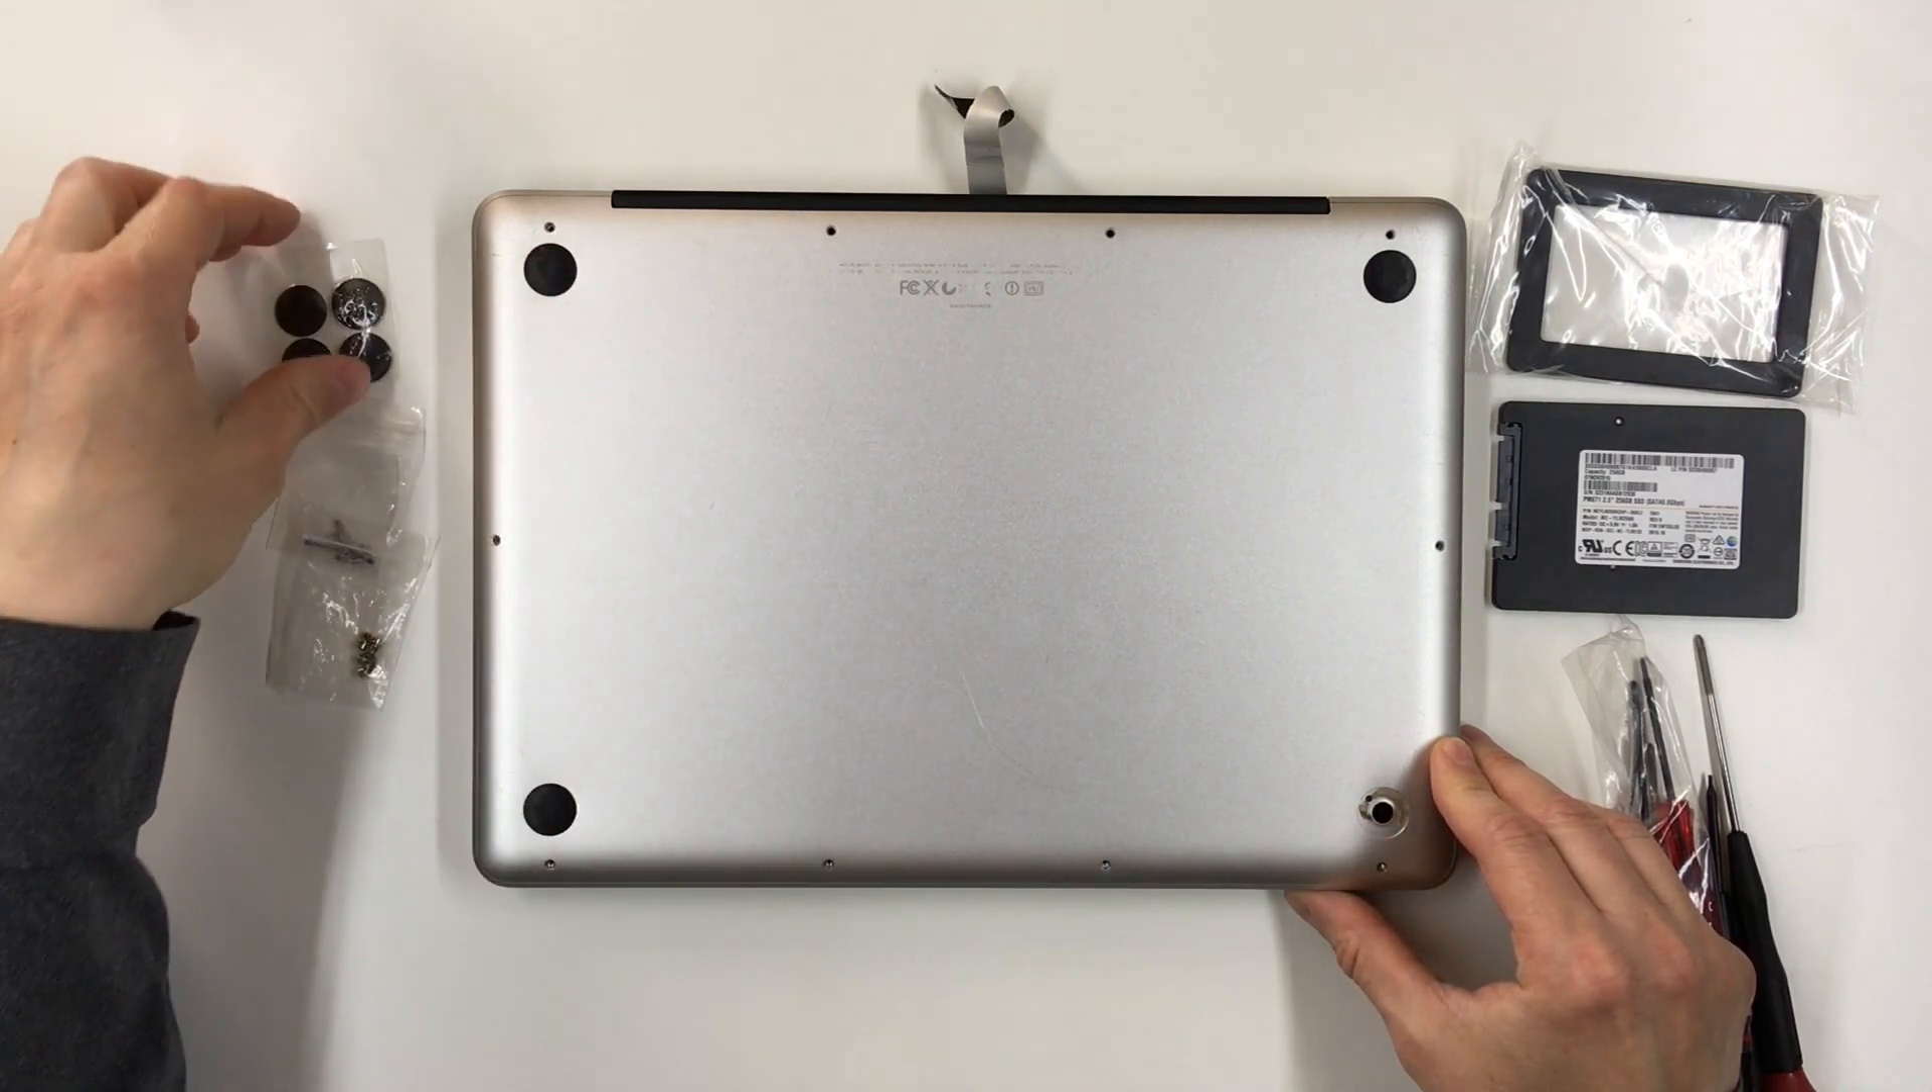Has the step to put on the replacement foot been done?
No.